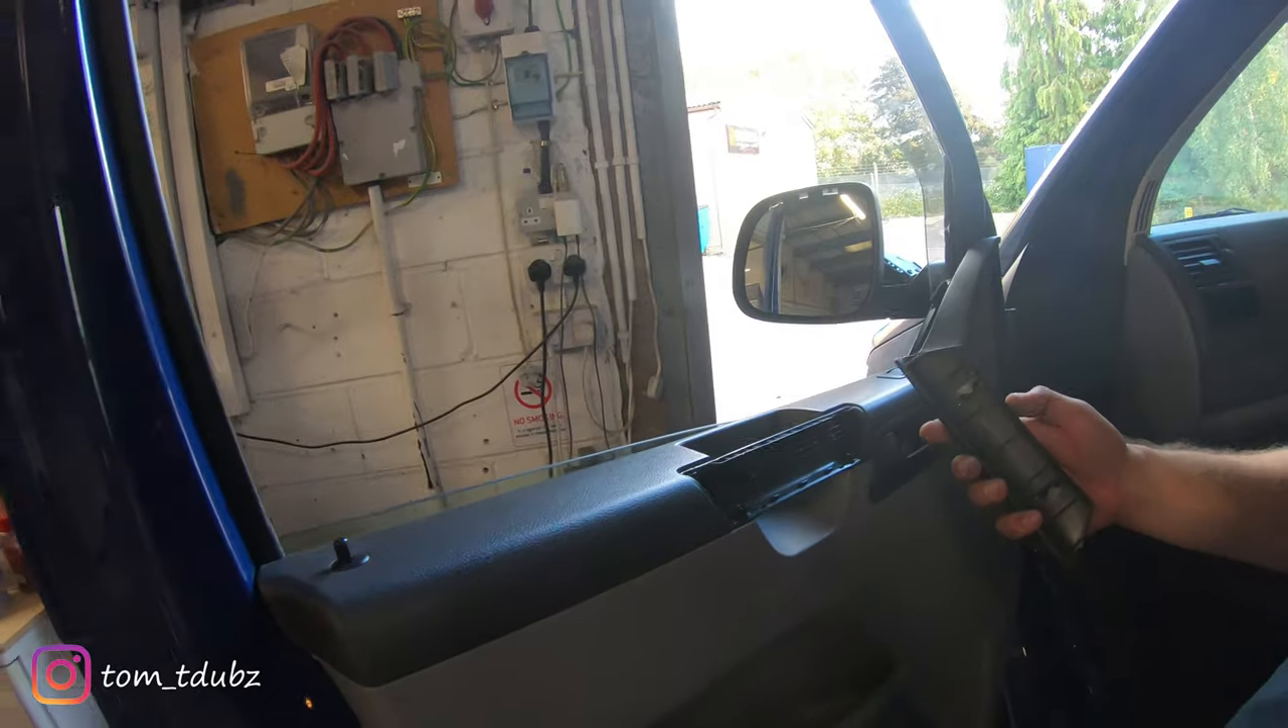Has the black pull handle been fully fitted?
No.